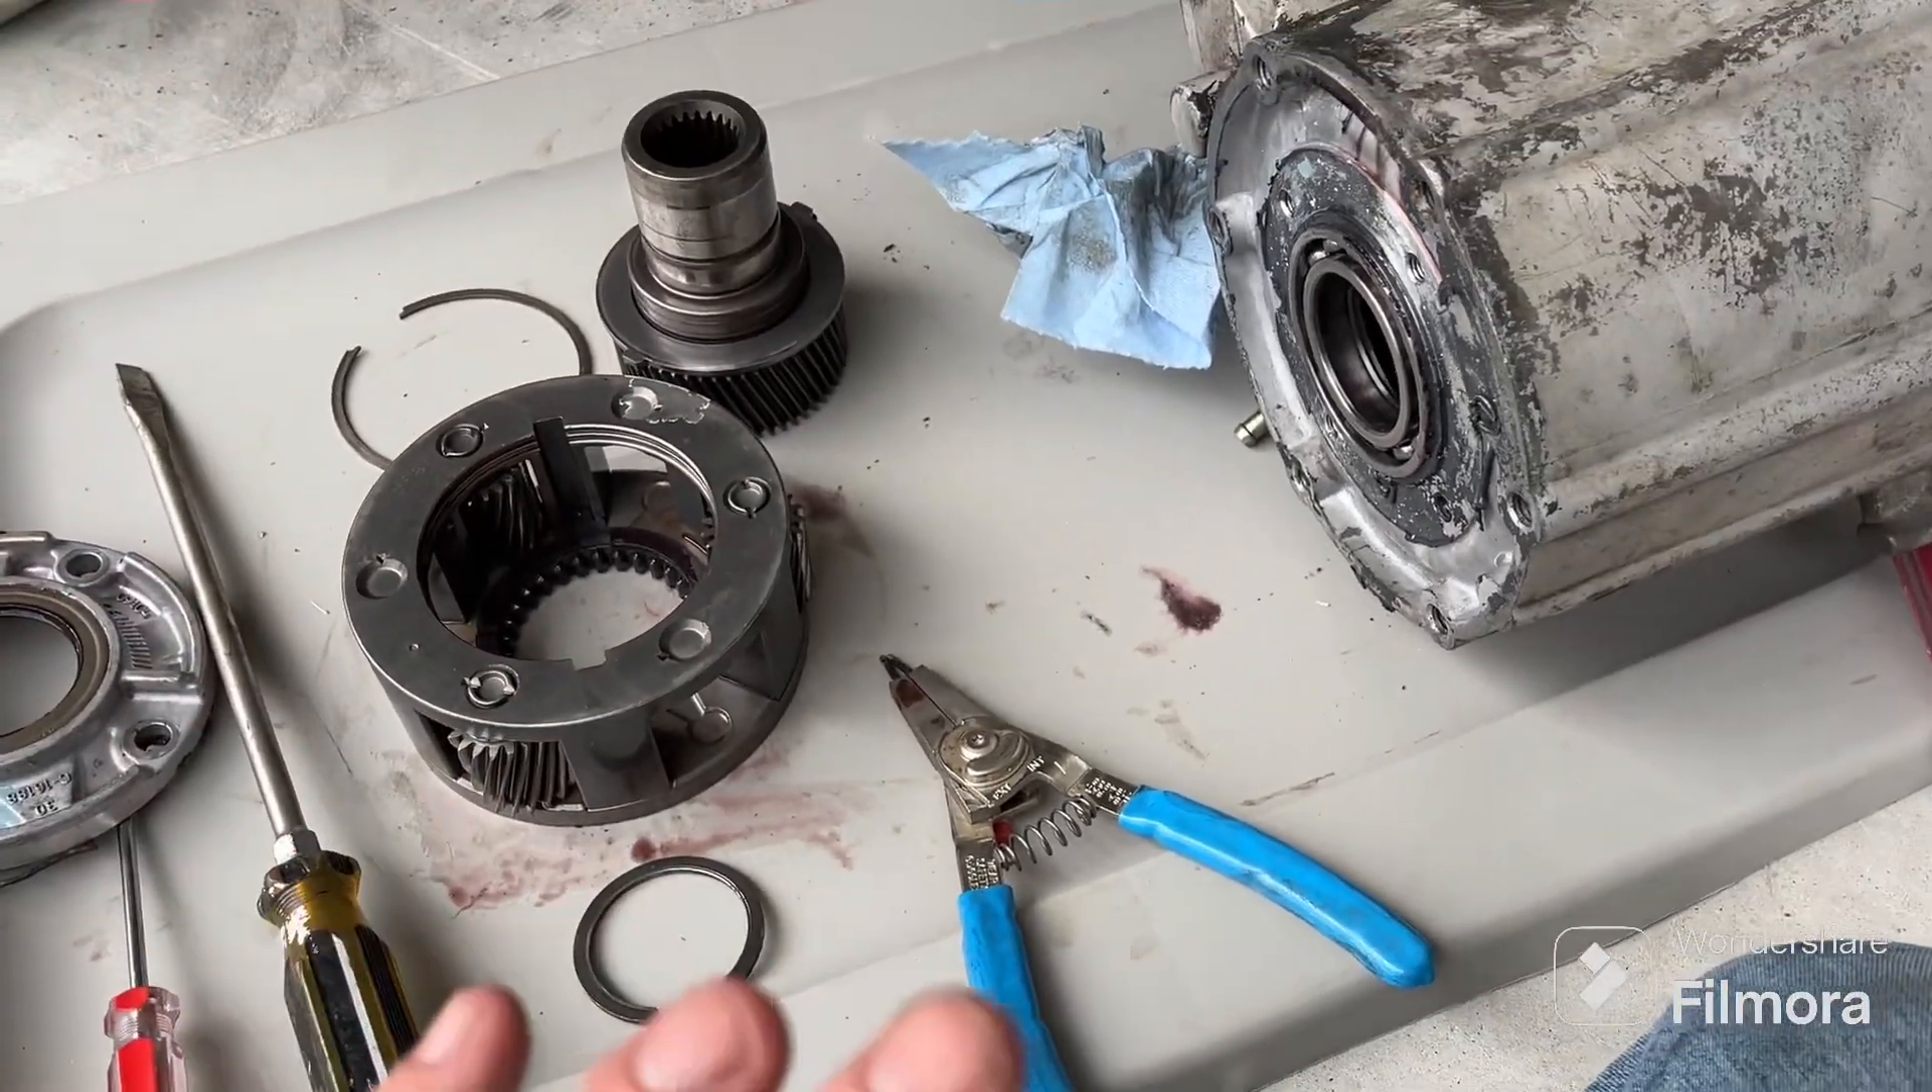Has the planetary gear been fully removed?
Yes.